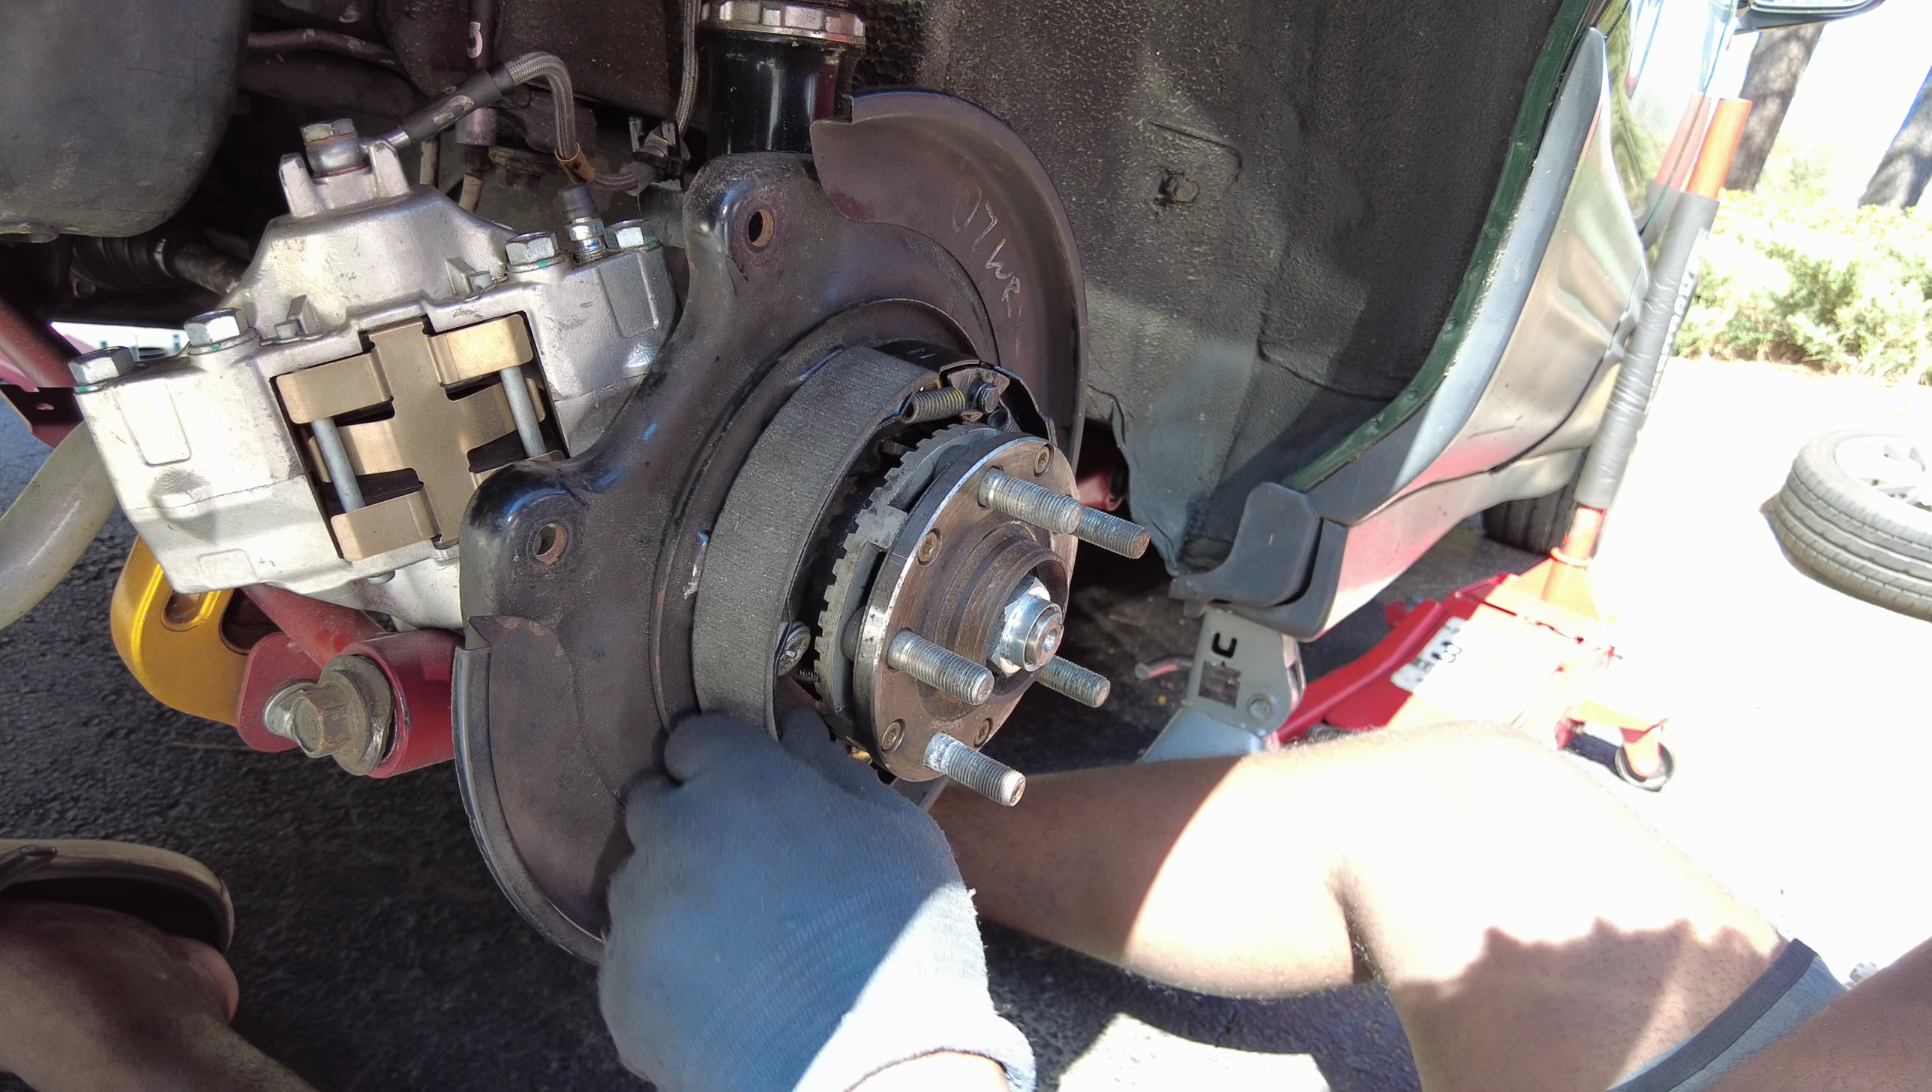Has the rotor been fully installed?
No.